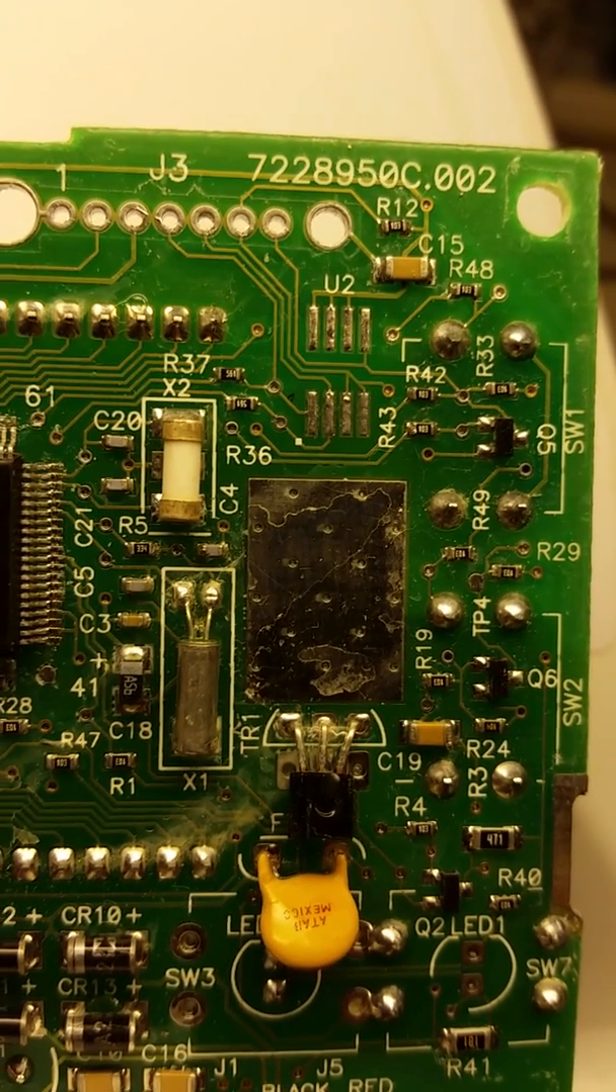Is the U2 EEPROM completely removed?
Yes.